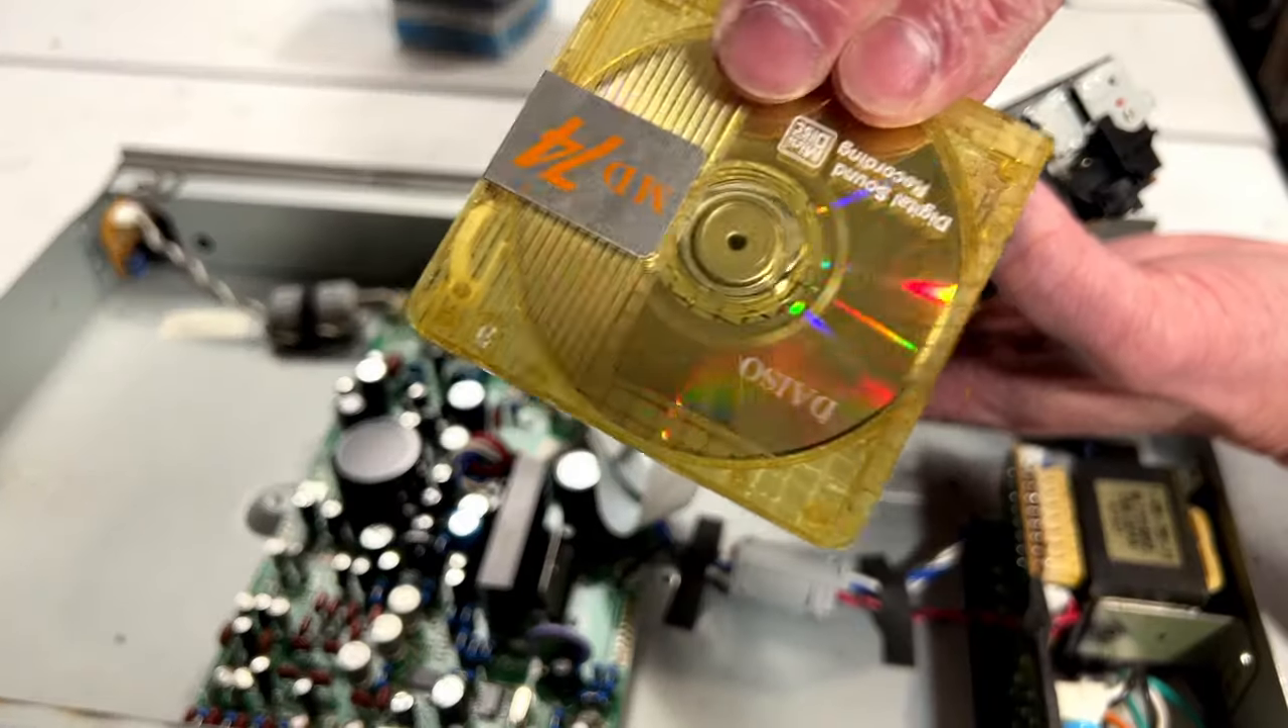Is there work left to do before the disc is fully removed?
No.